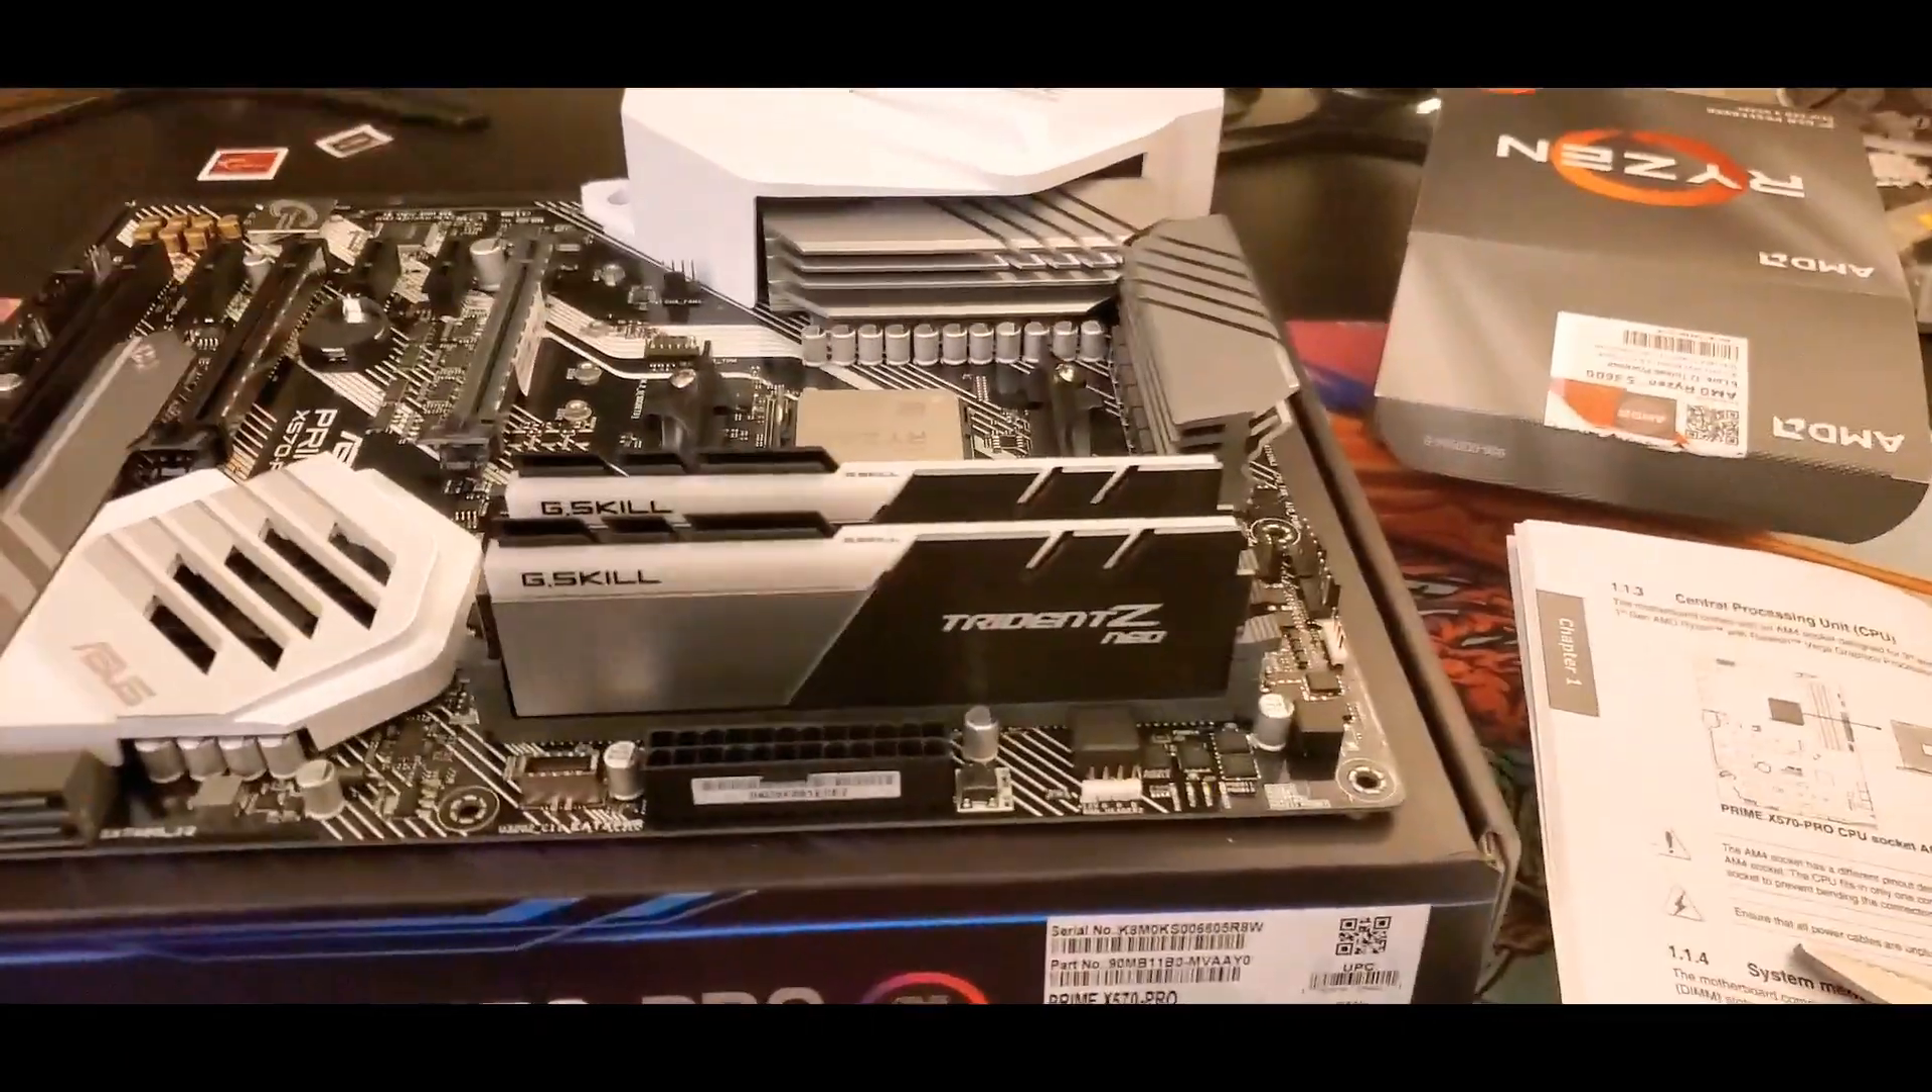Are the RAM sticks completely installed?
Yes.